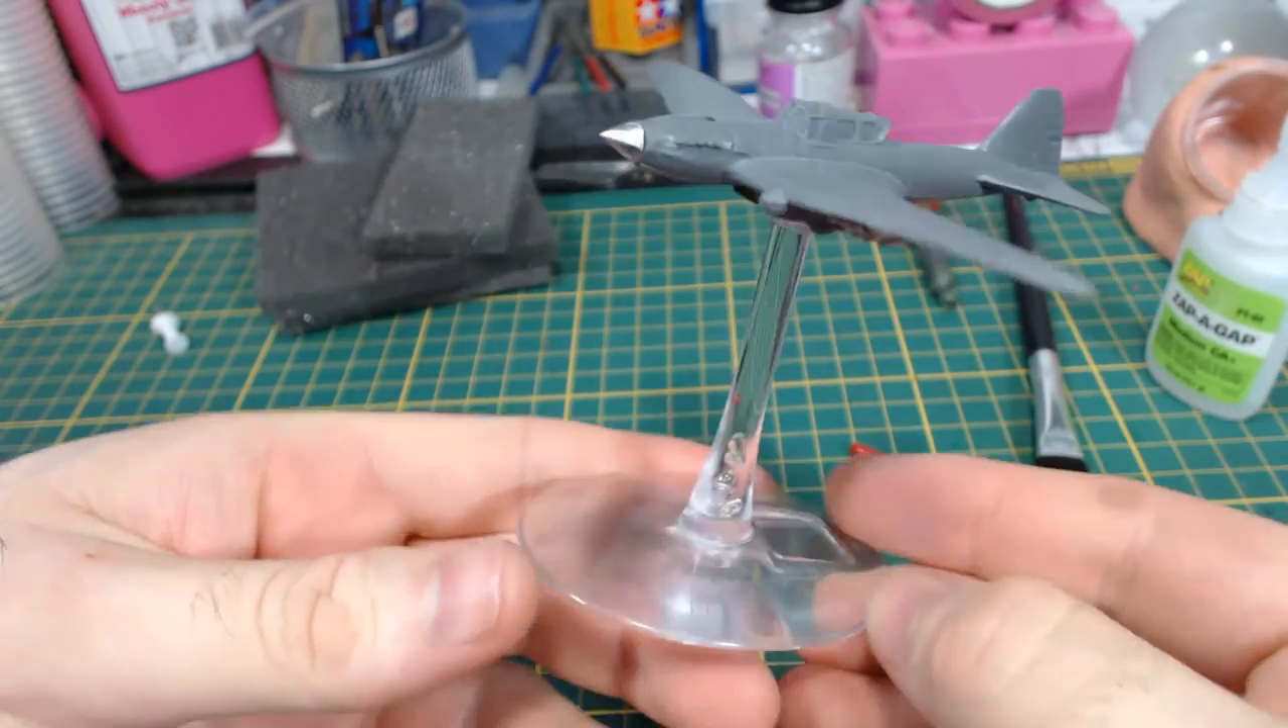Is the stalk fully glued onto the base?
Yes.